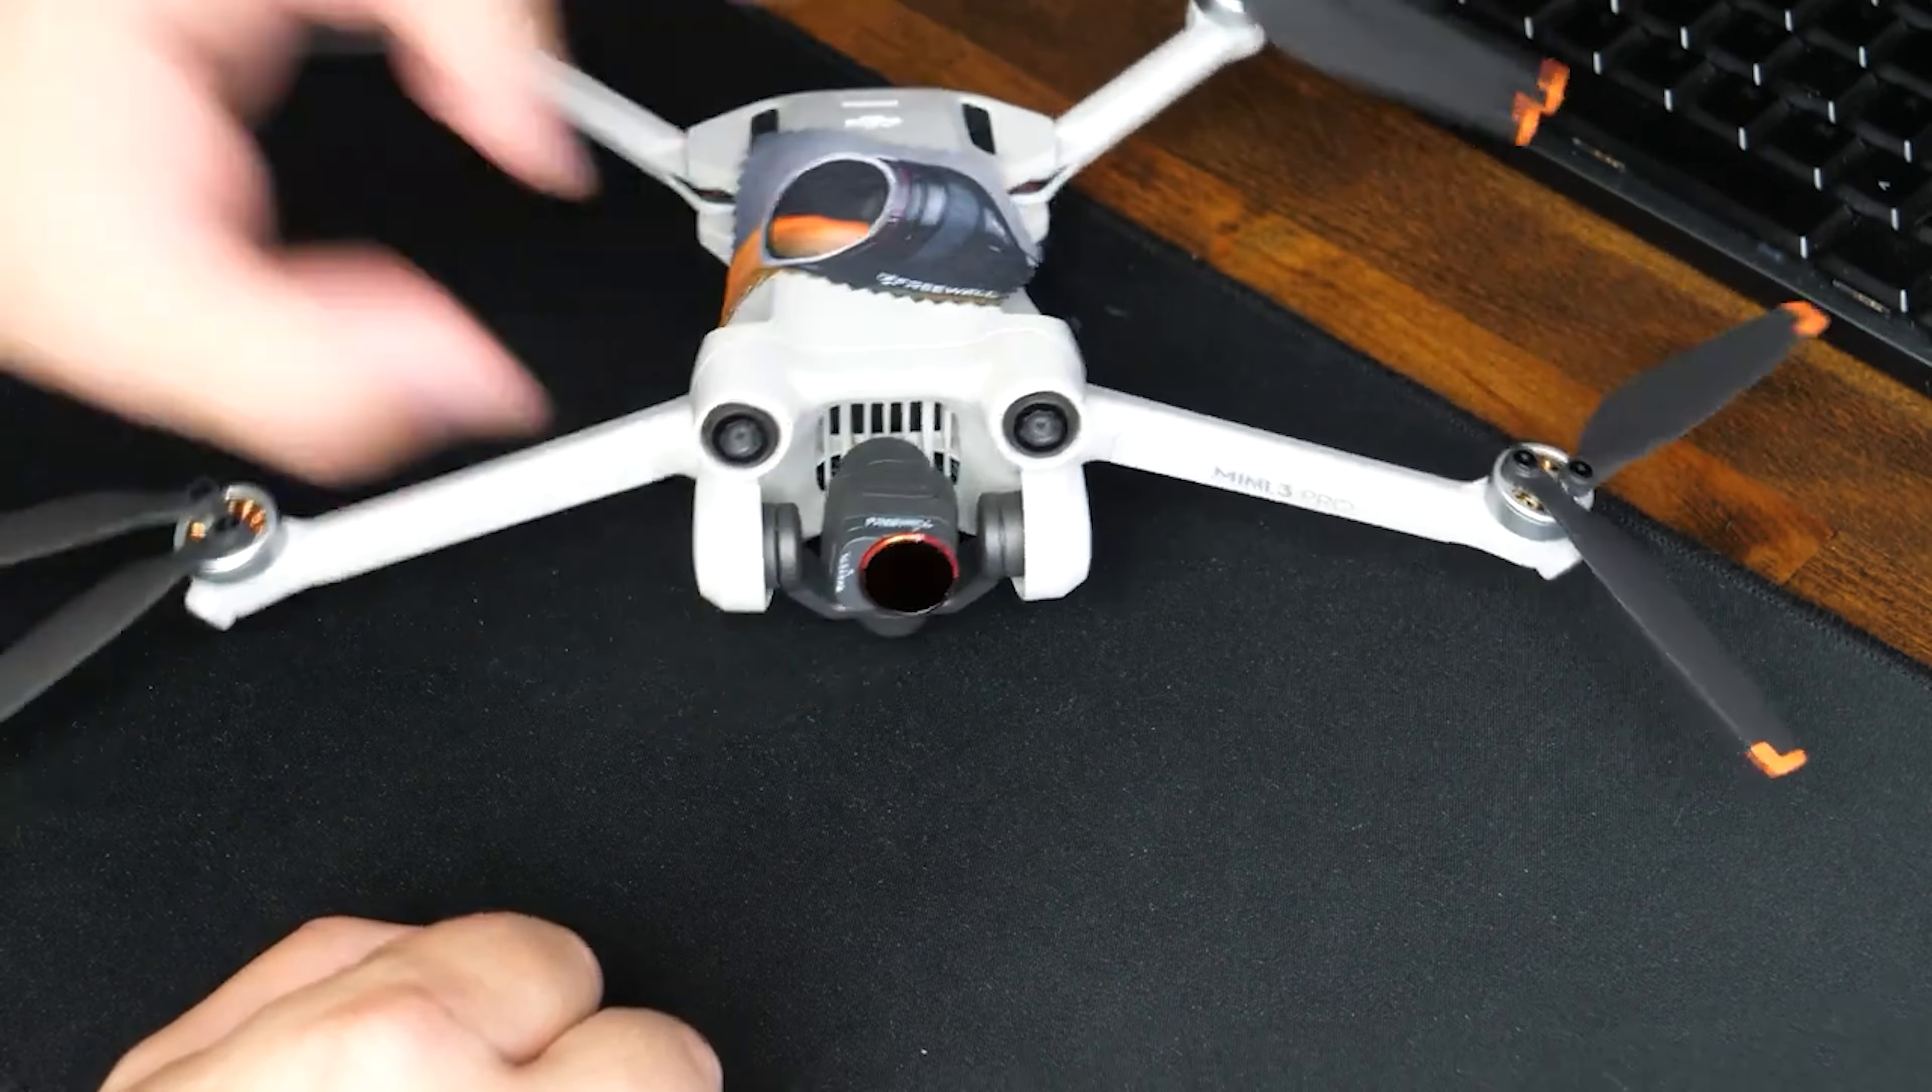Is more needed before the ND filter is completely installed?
No.